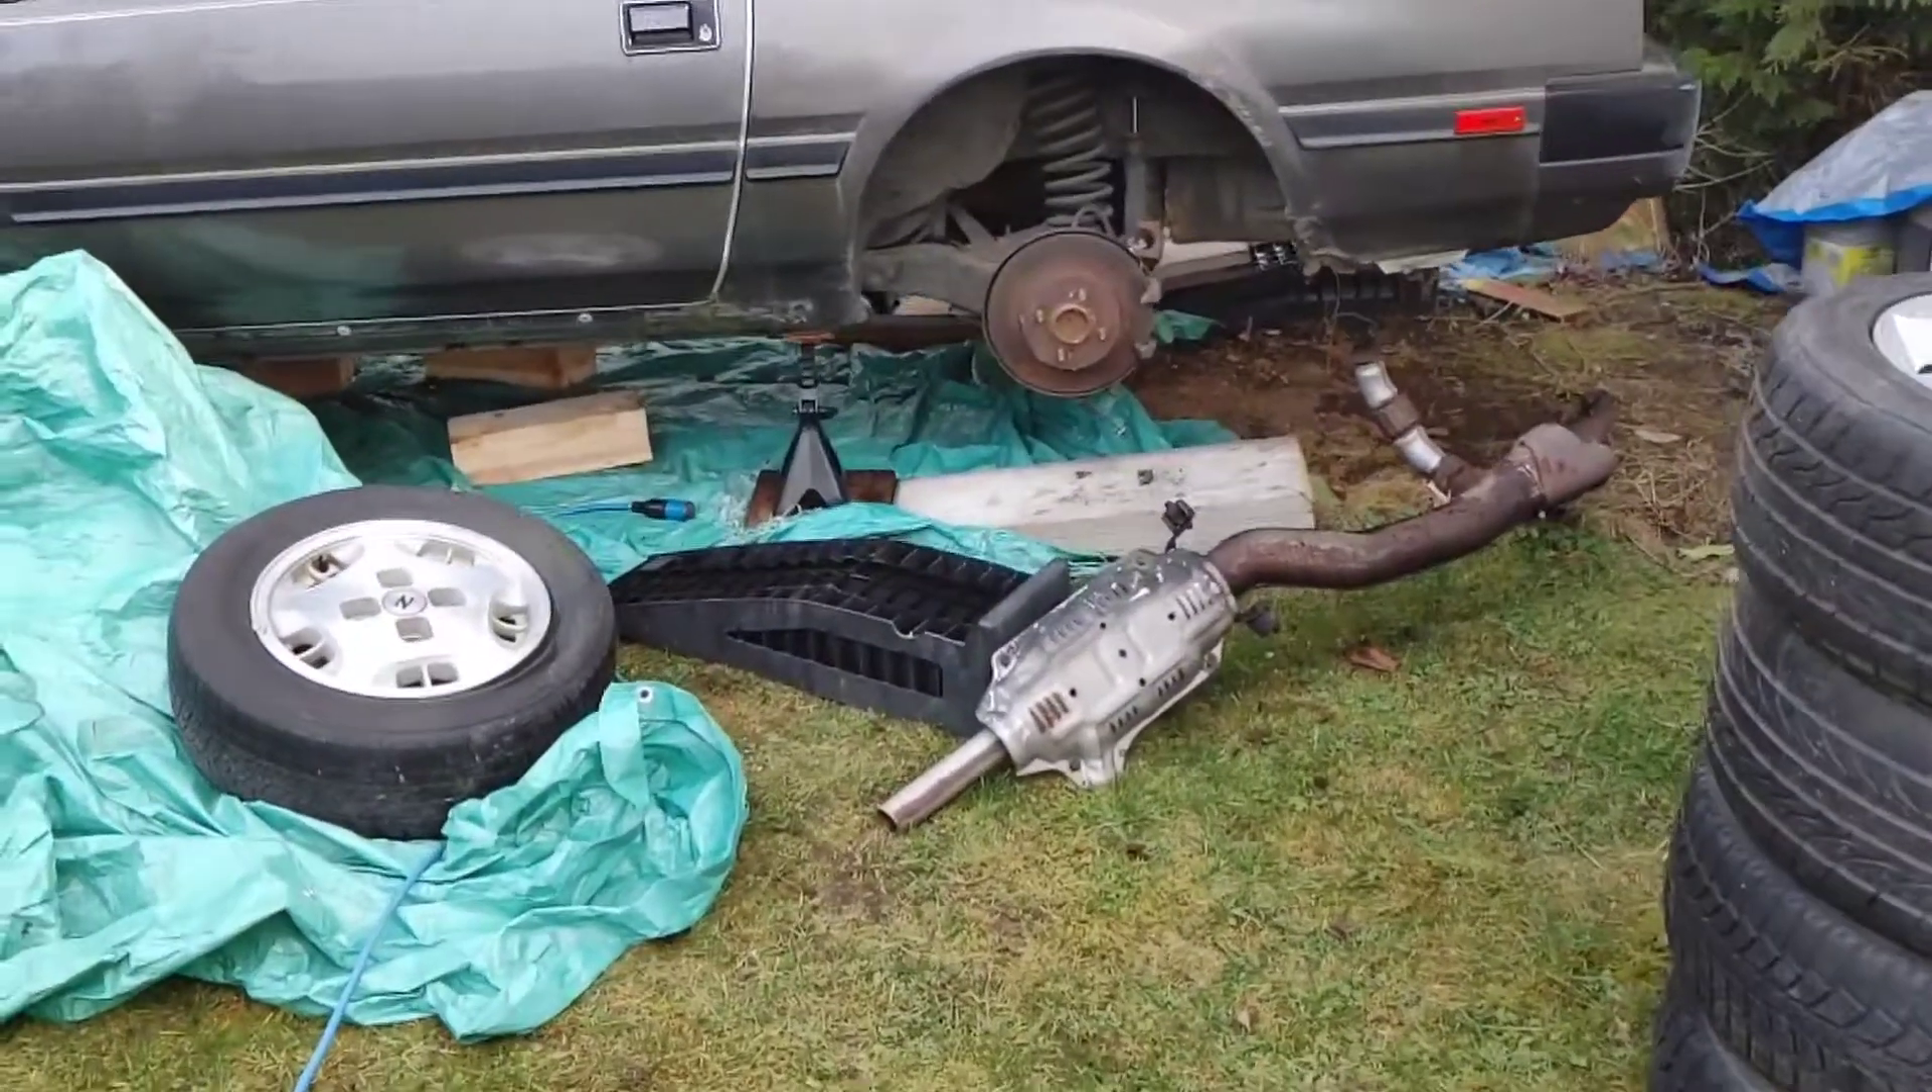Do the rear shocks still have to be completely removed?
Yes.